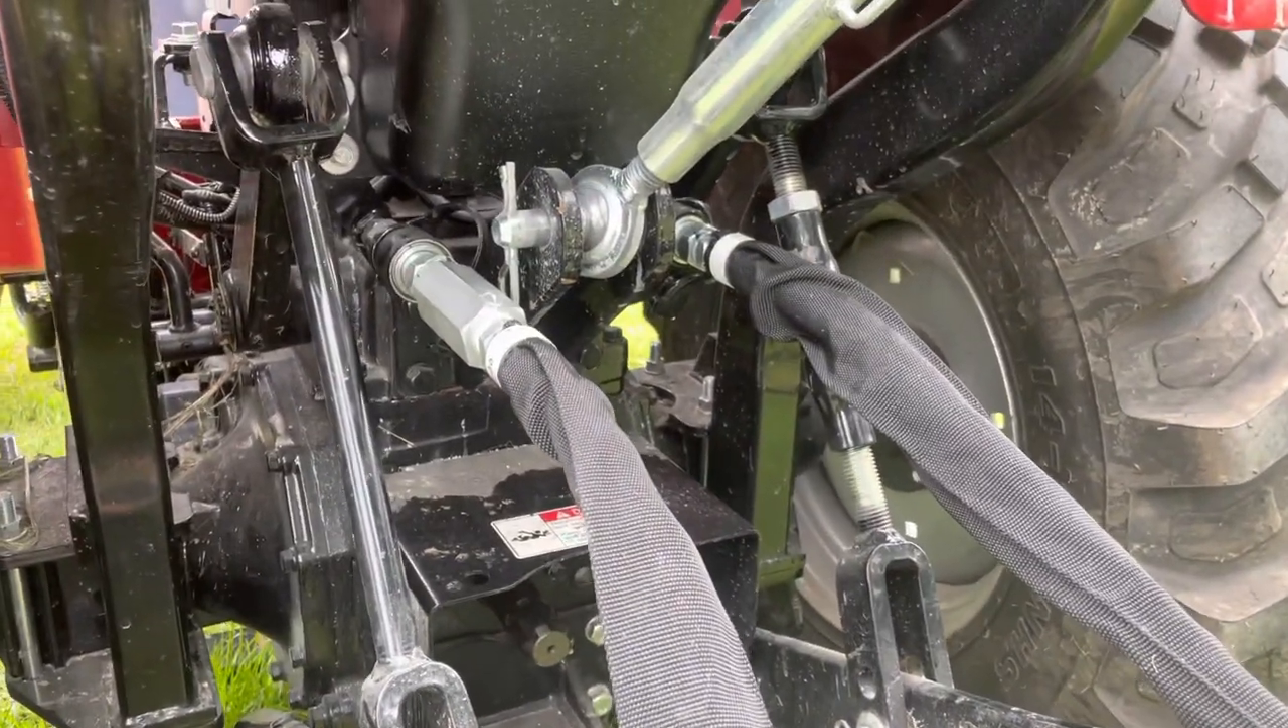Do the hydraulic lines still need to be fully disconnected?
Yes.